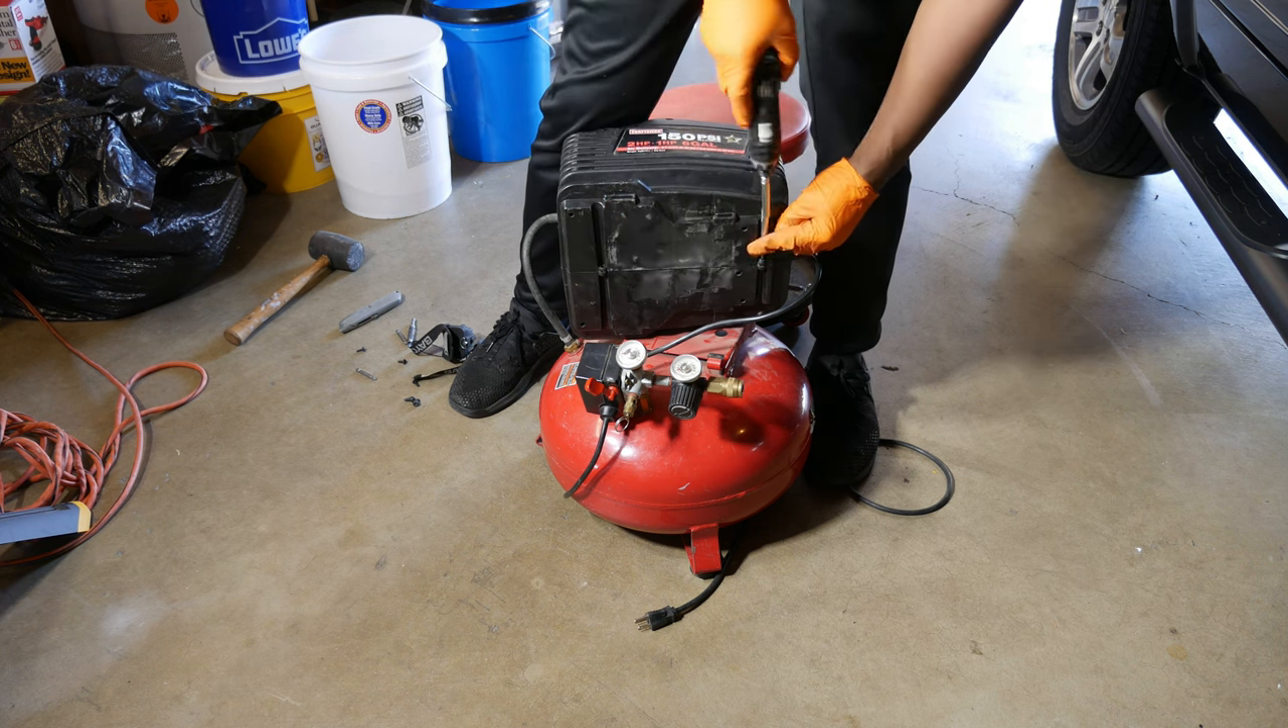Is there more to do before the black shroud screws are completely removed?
Yes.